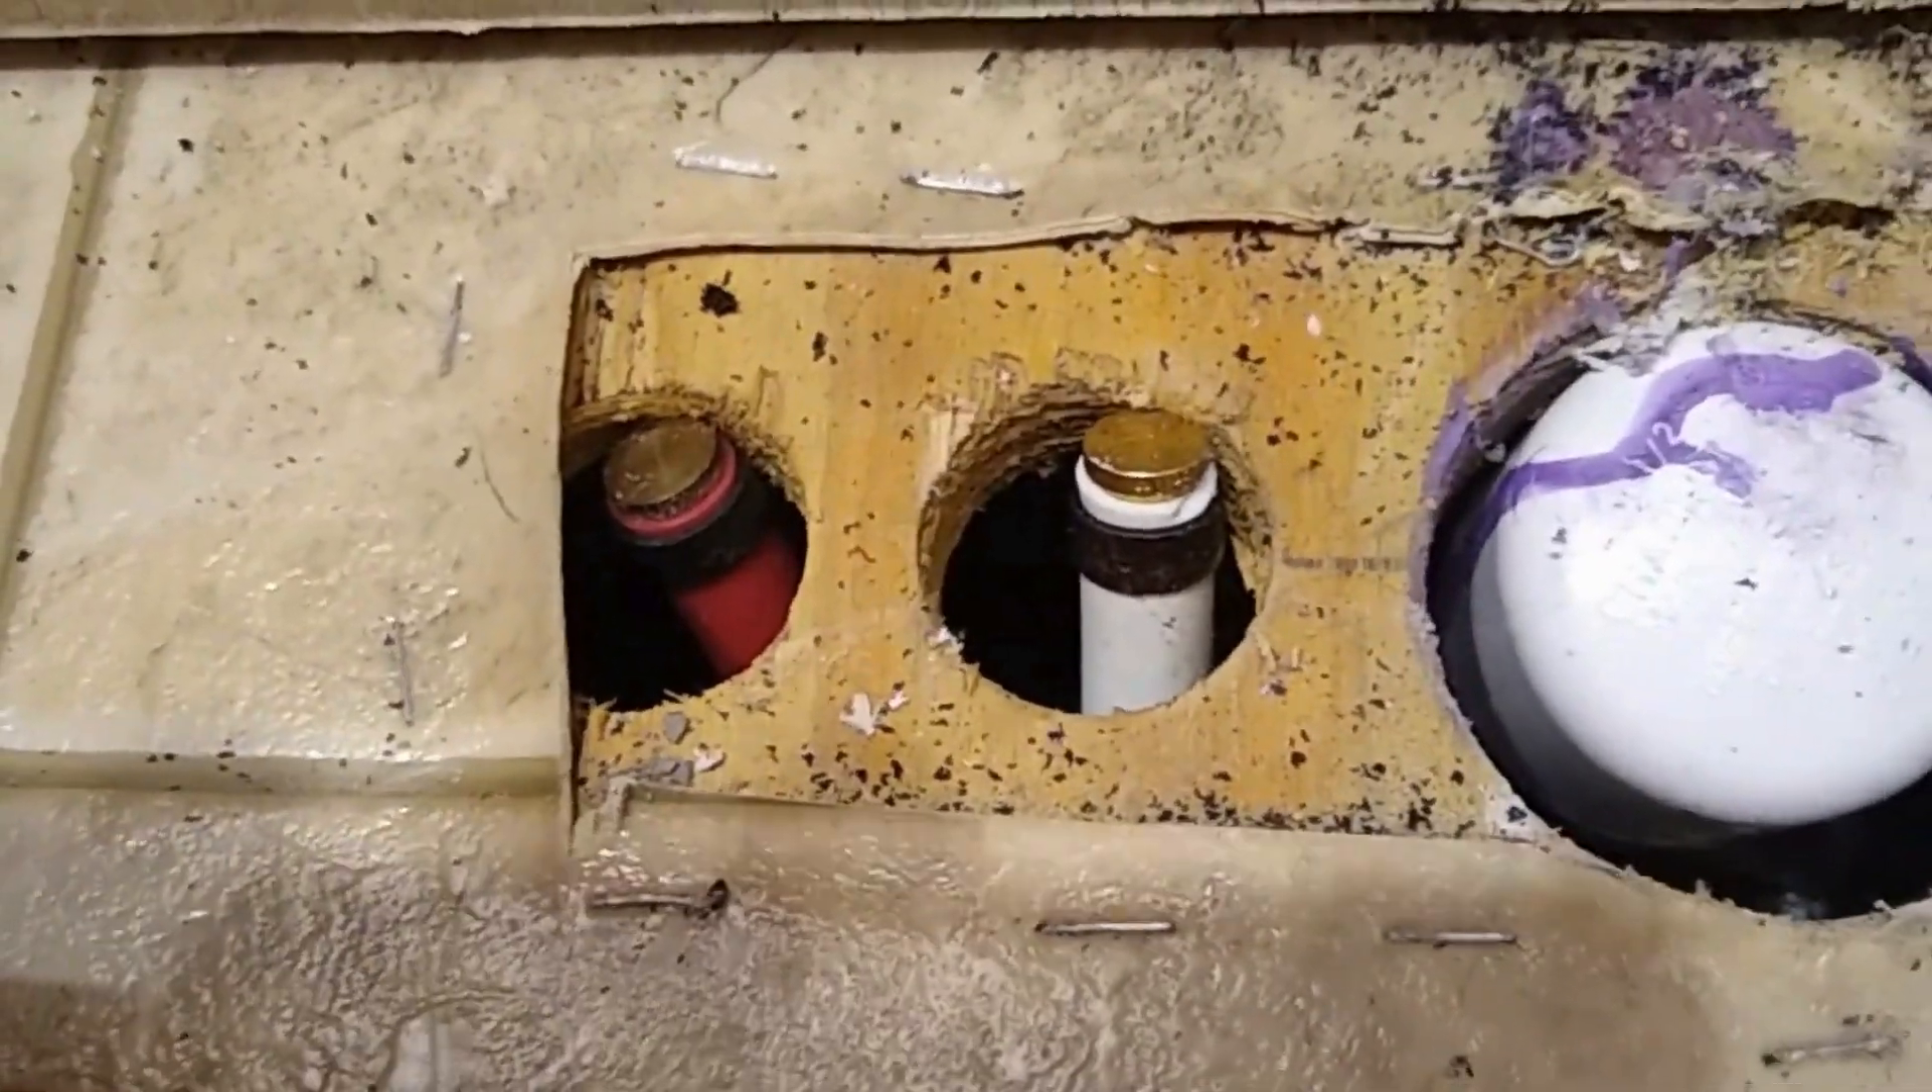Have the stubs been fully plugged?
Yes.